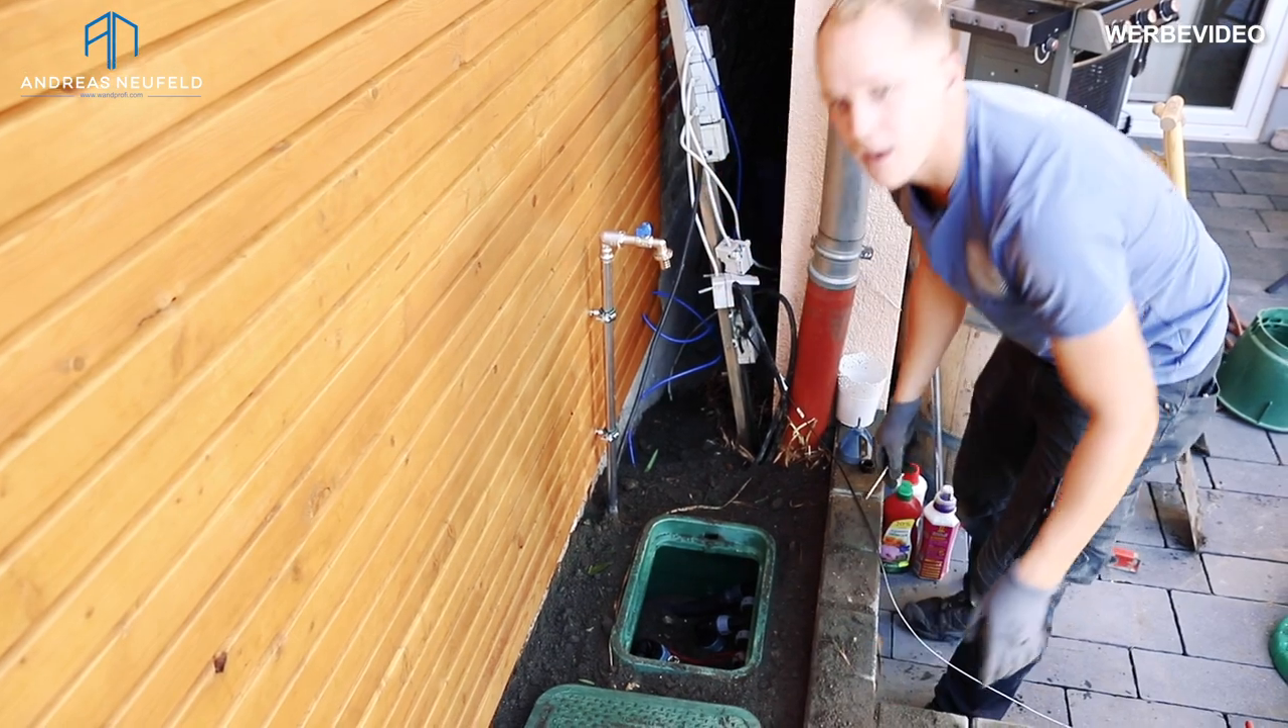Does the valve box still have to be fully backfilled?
No.